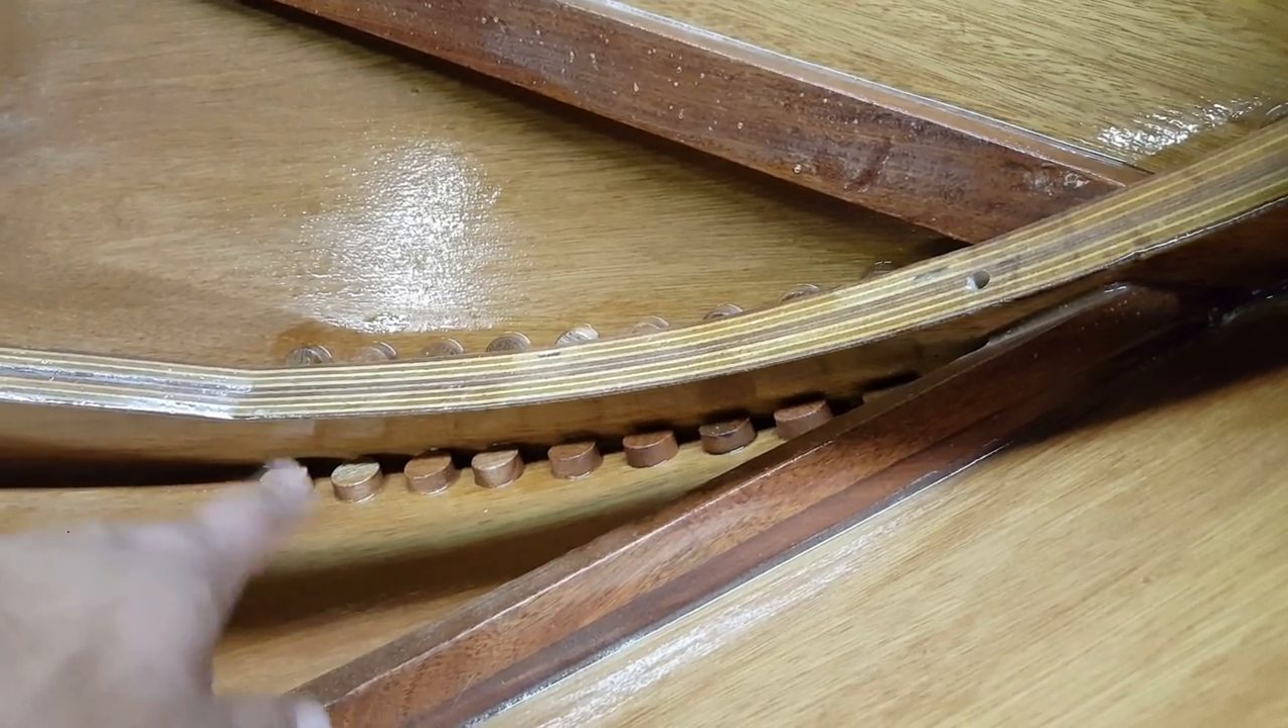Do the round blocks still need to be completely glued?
No.